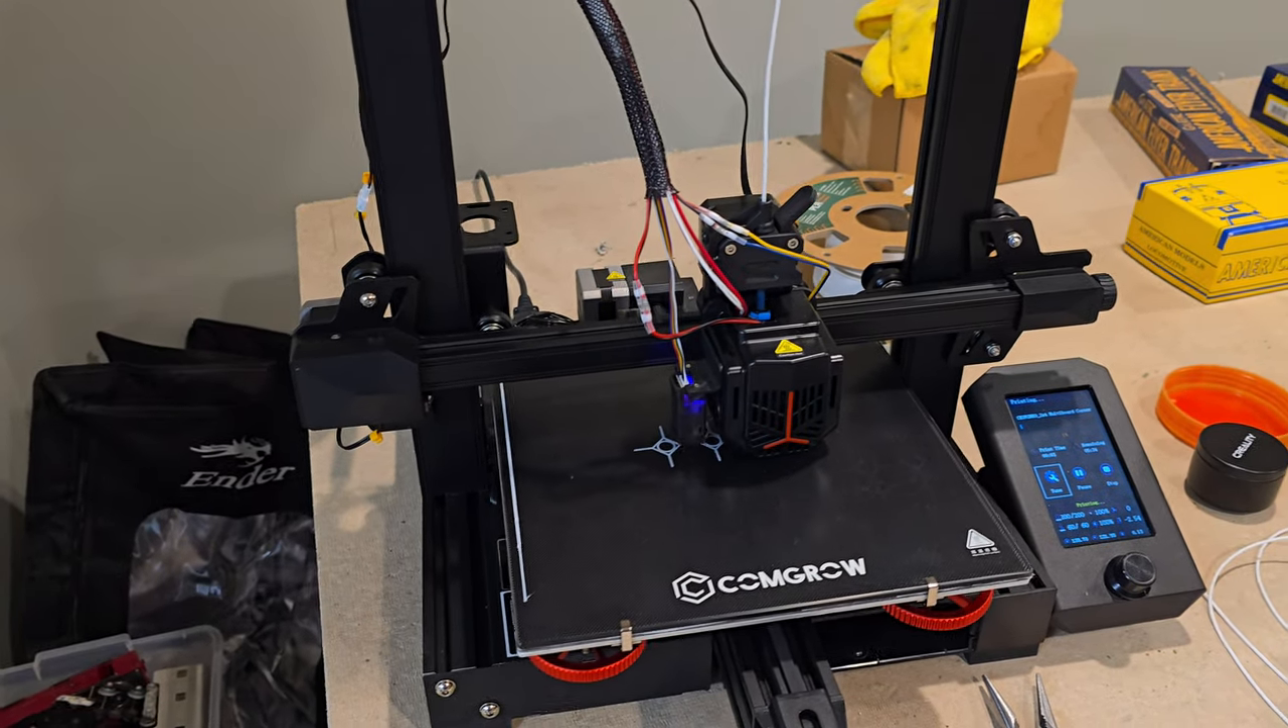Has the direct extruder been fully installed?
Yes.